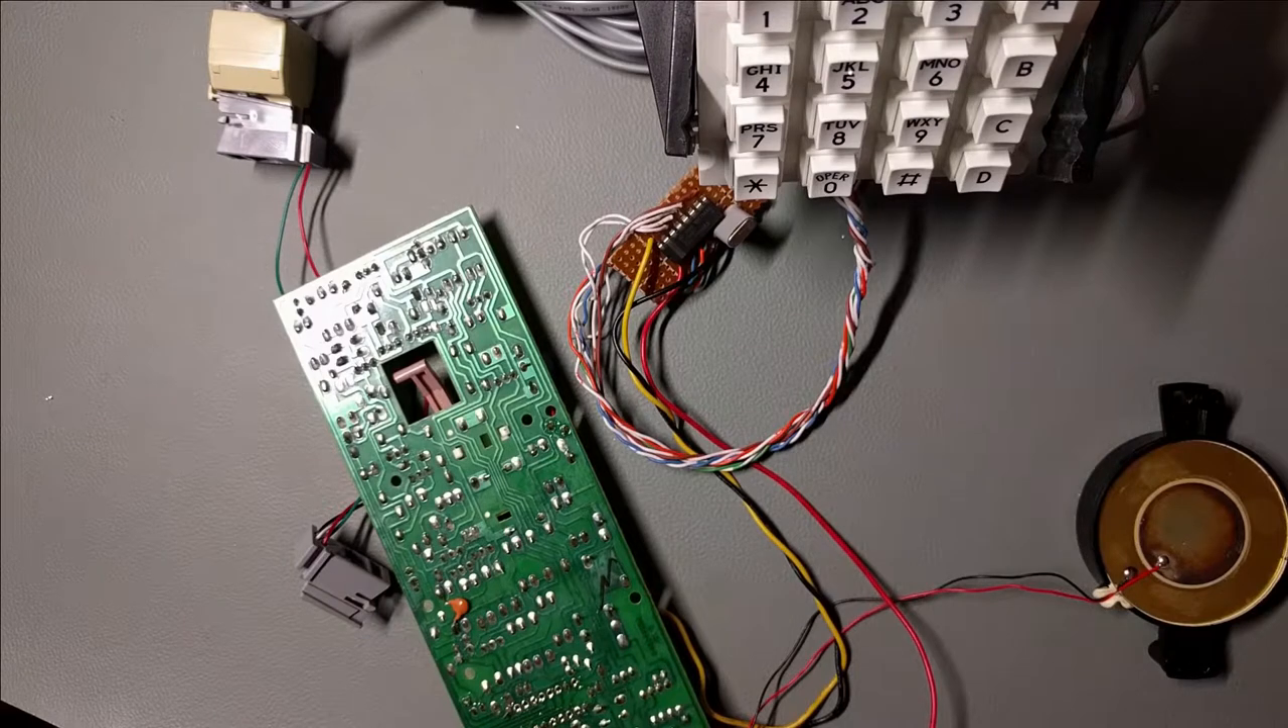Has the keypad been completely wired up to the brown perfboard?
Yes.